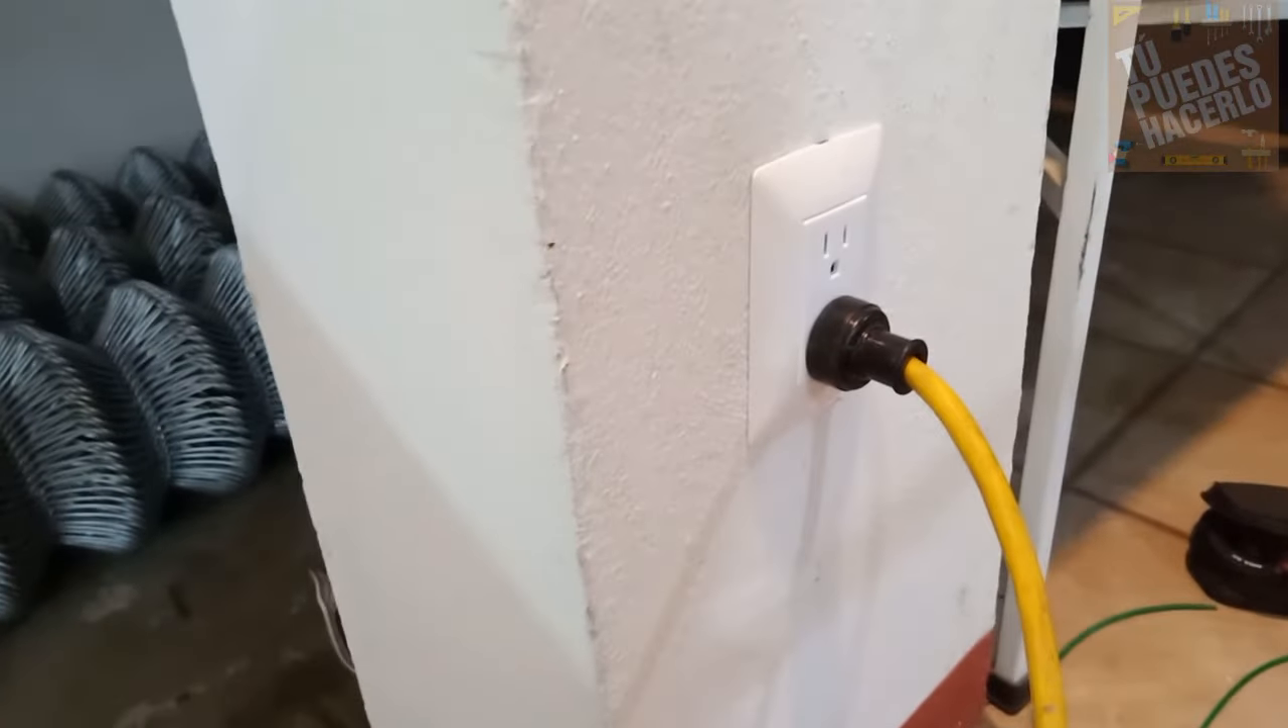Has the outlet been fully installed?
Yes.